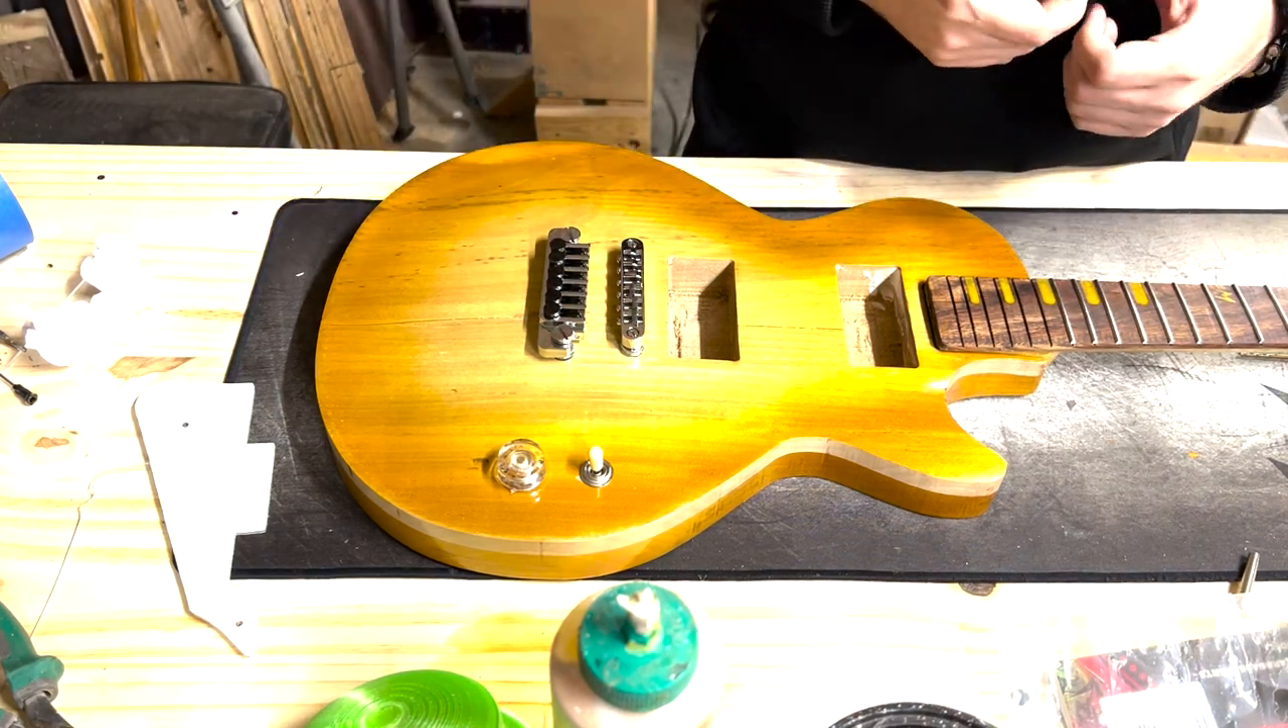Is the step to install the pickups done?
No.